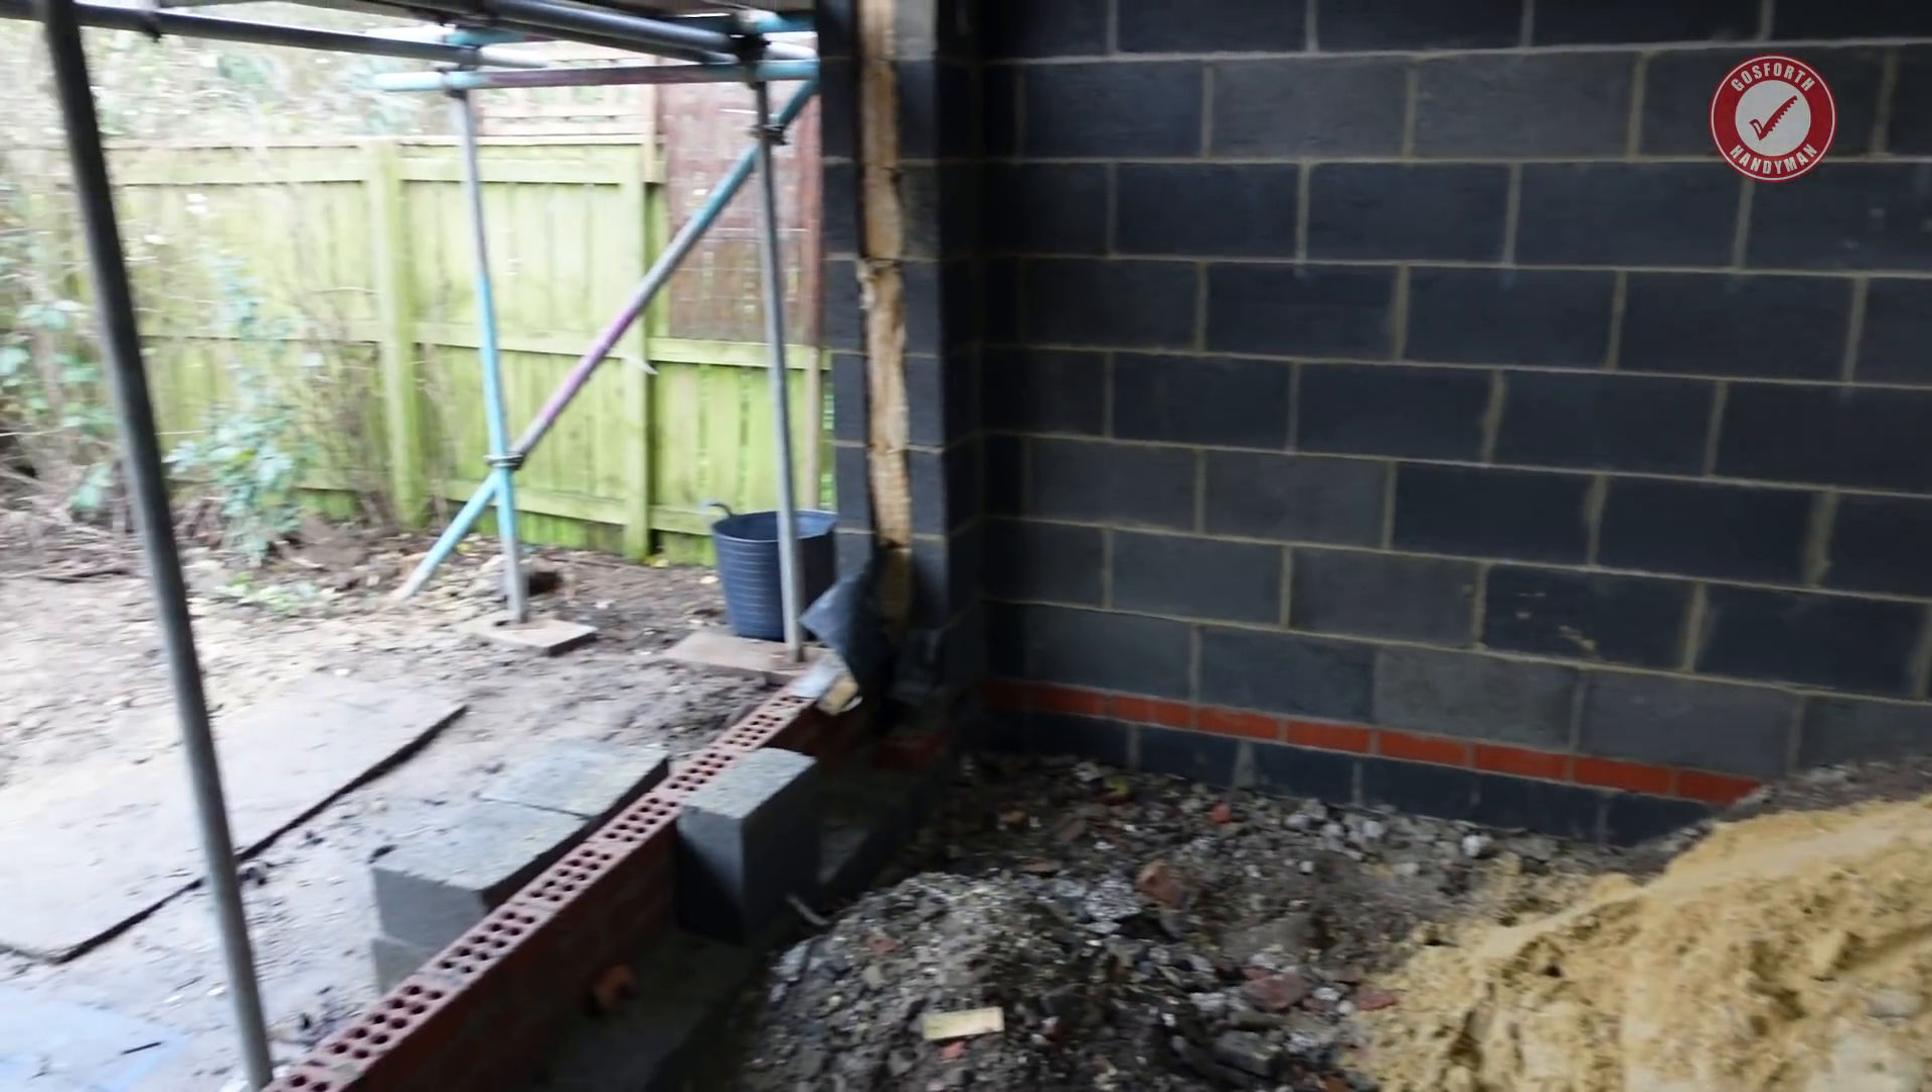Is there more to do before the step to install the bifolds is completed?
Yes.